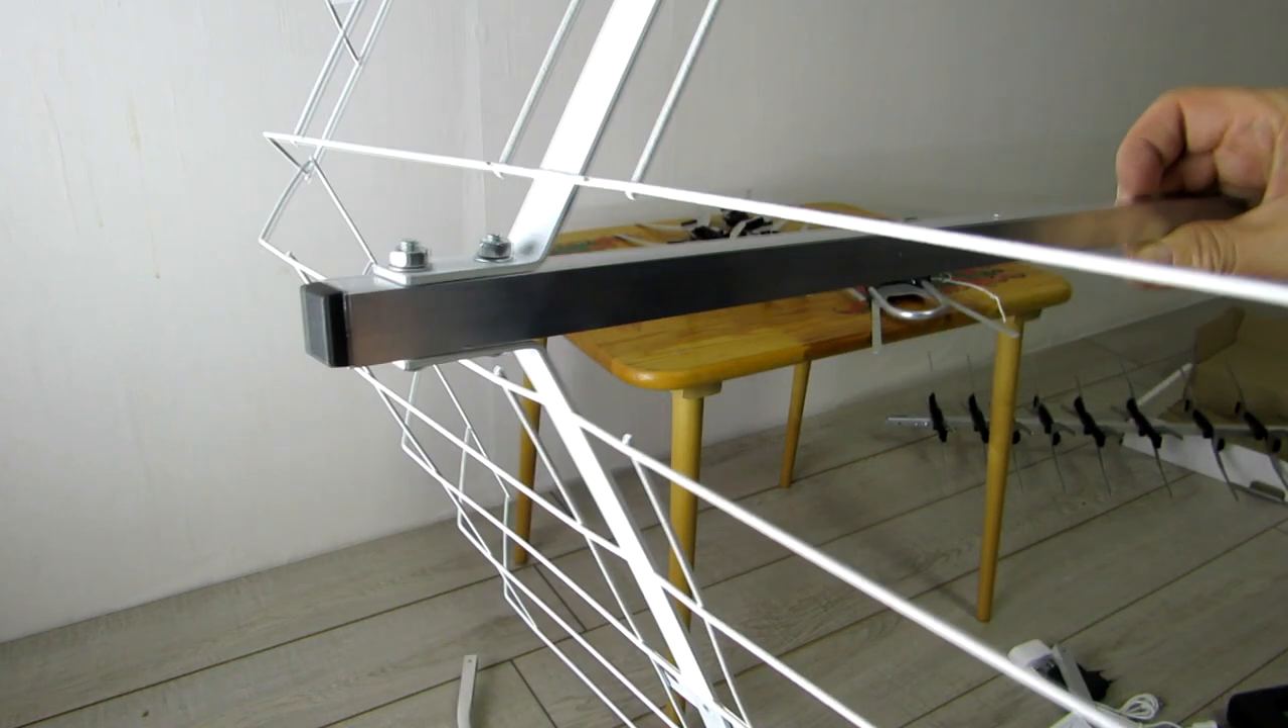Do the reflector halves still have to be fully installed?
No.